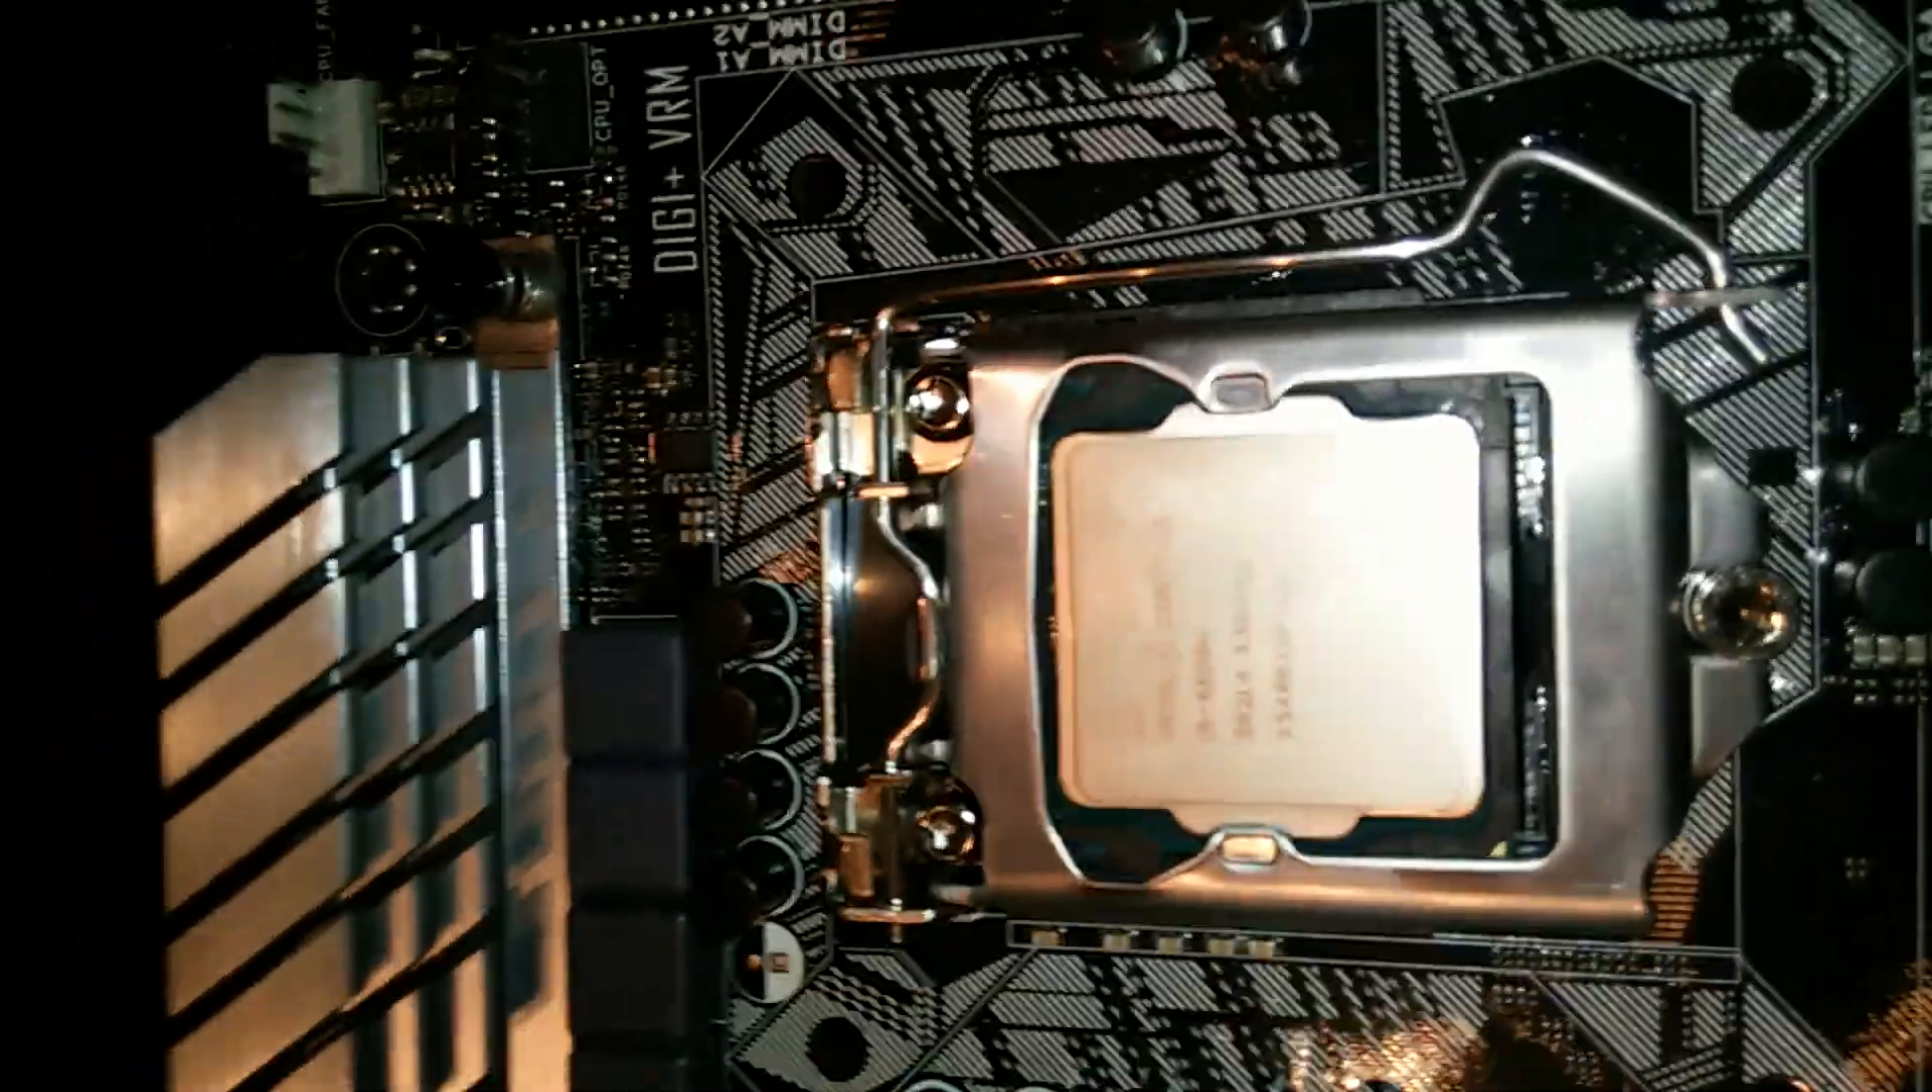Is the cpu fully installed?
Yes.